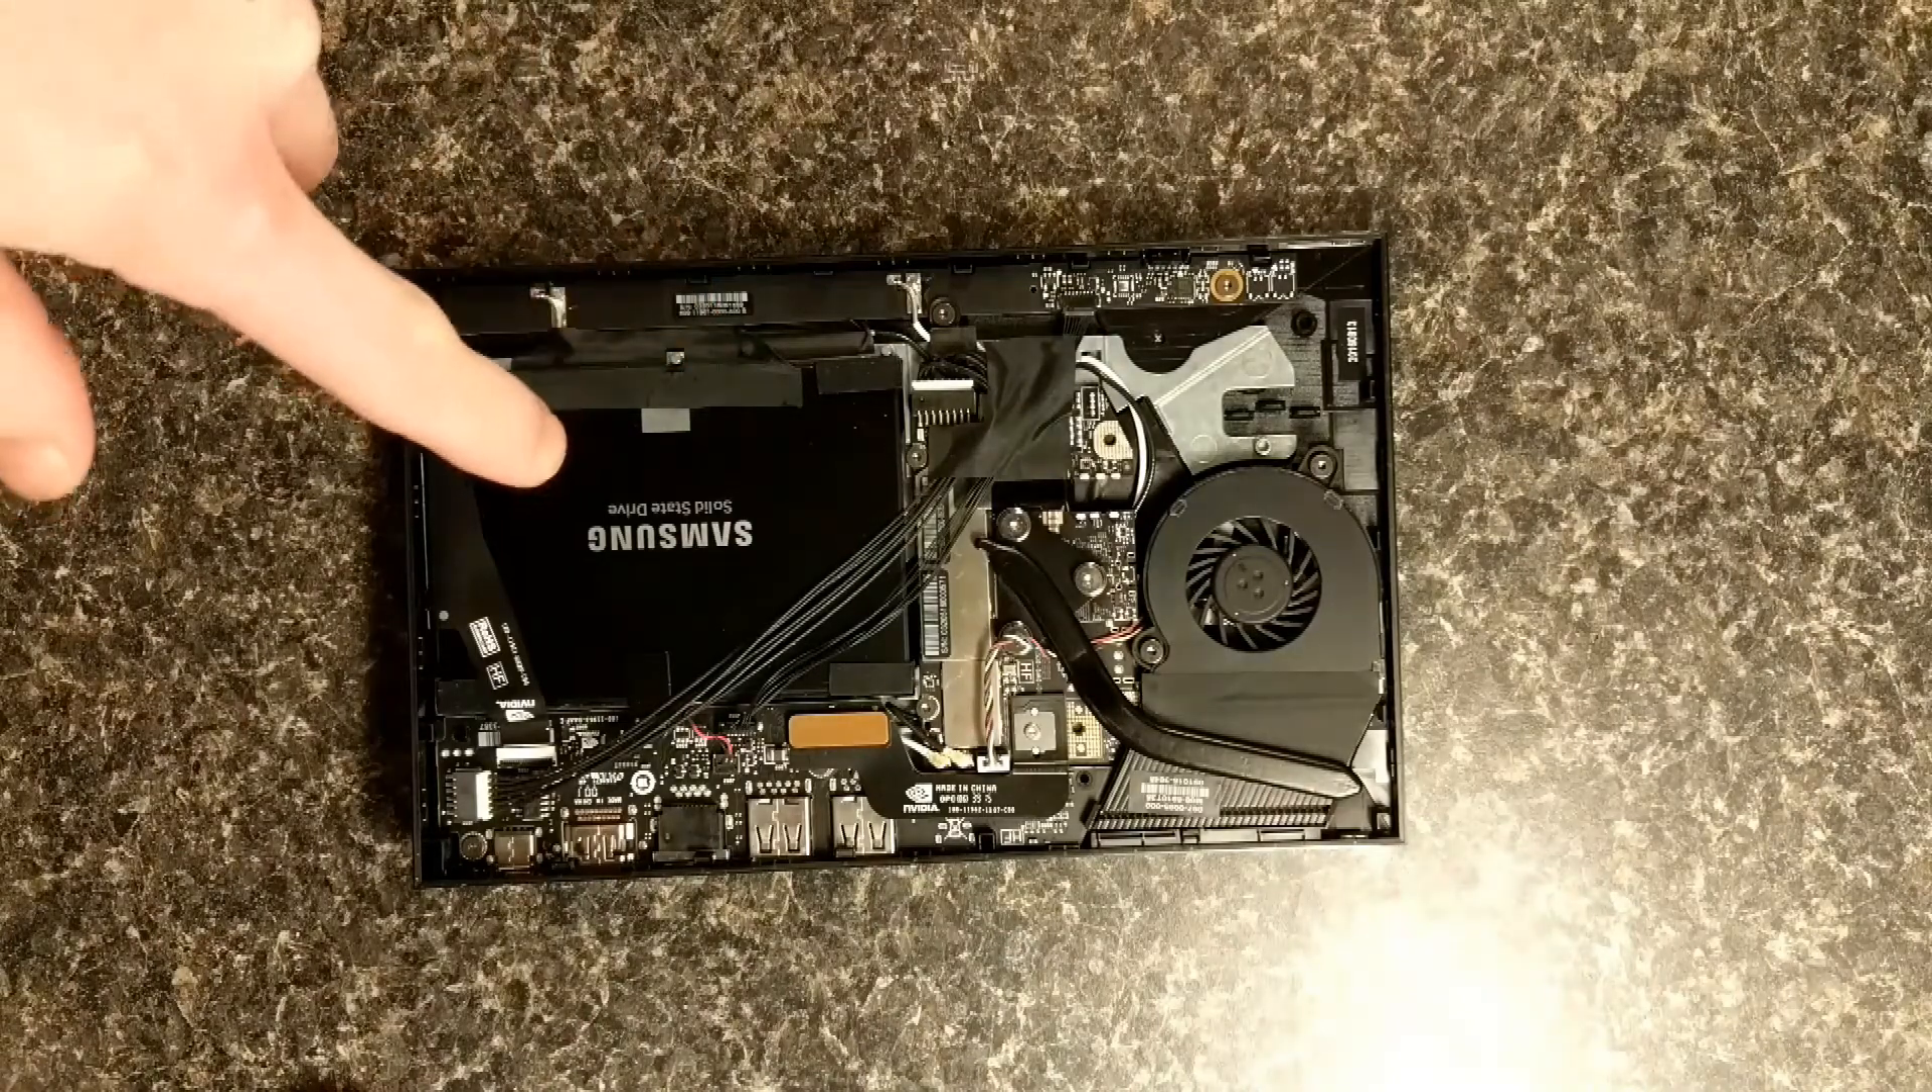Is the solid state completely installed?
Yes.